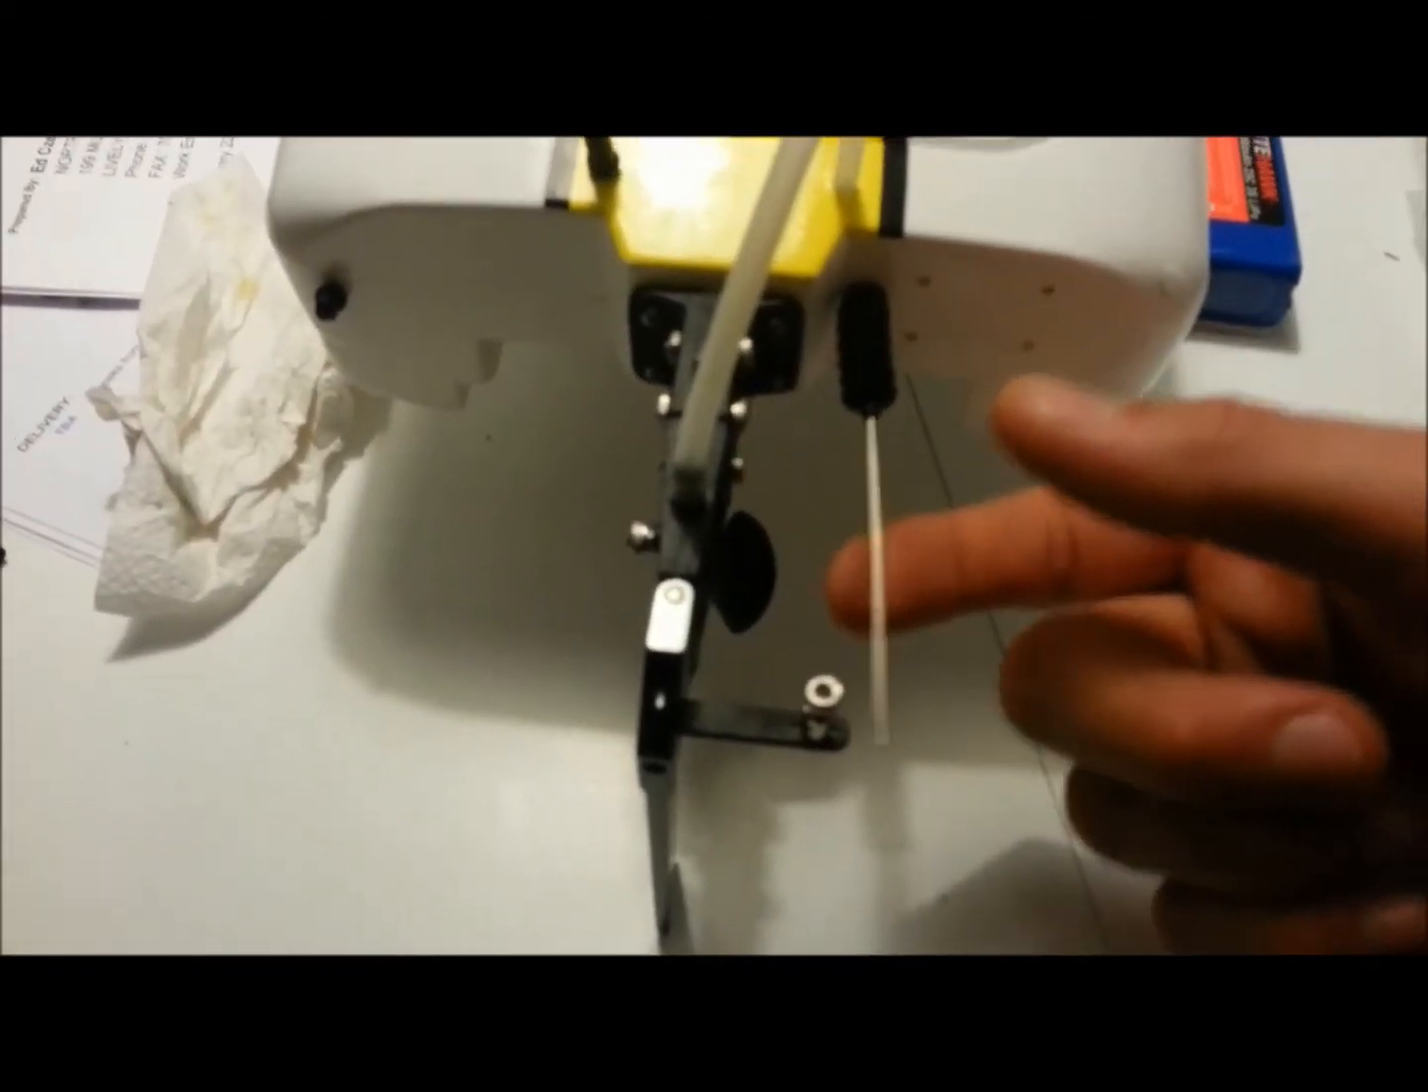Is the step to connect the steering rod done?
No.